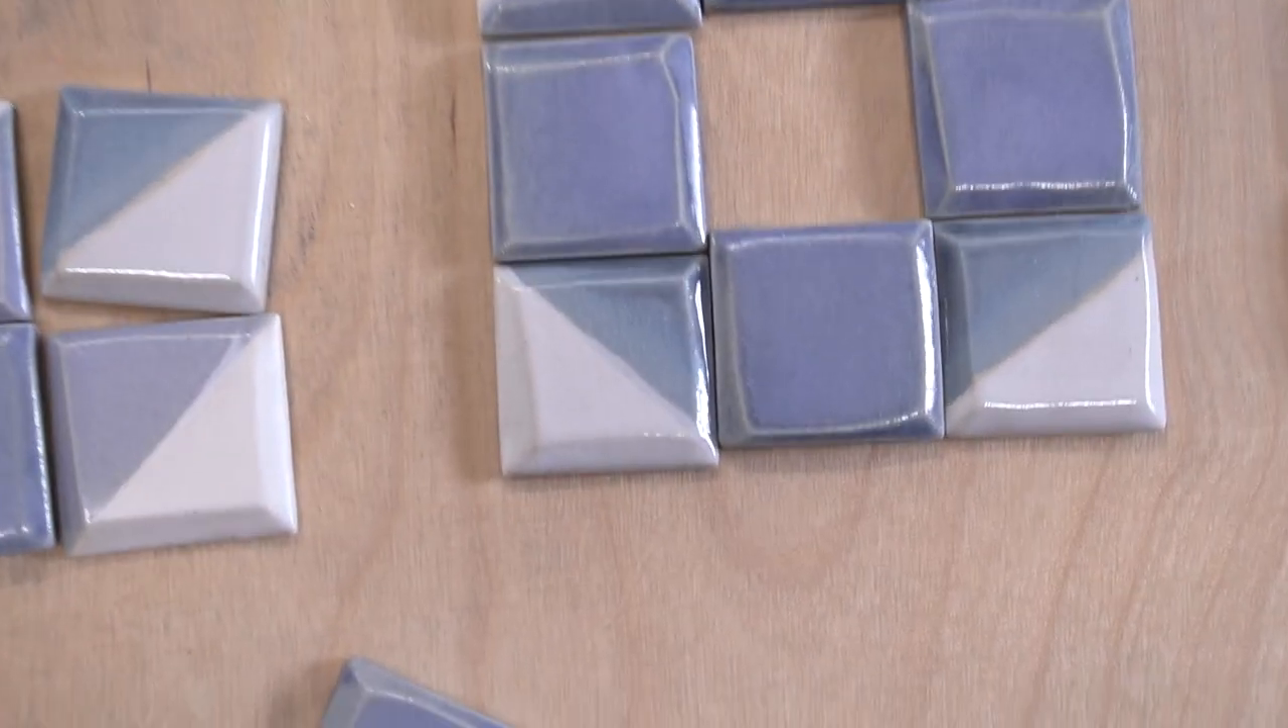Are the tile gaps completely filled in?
No.